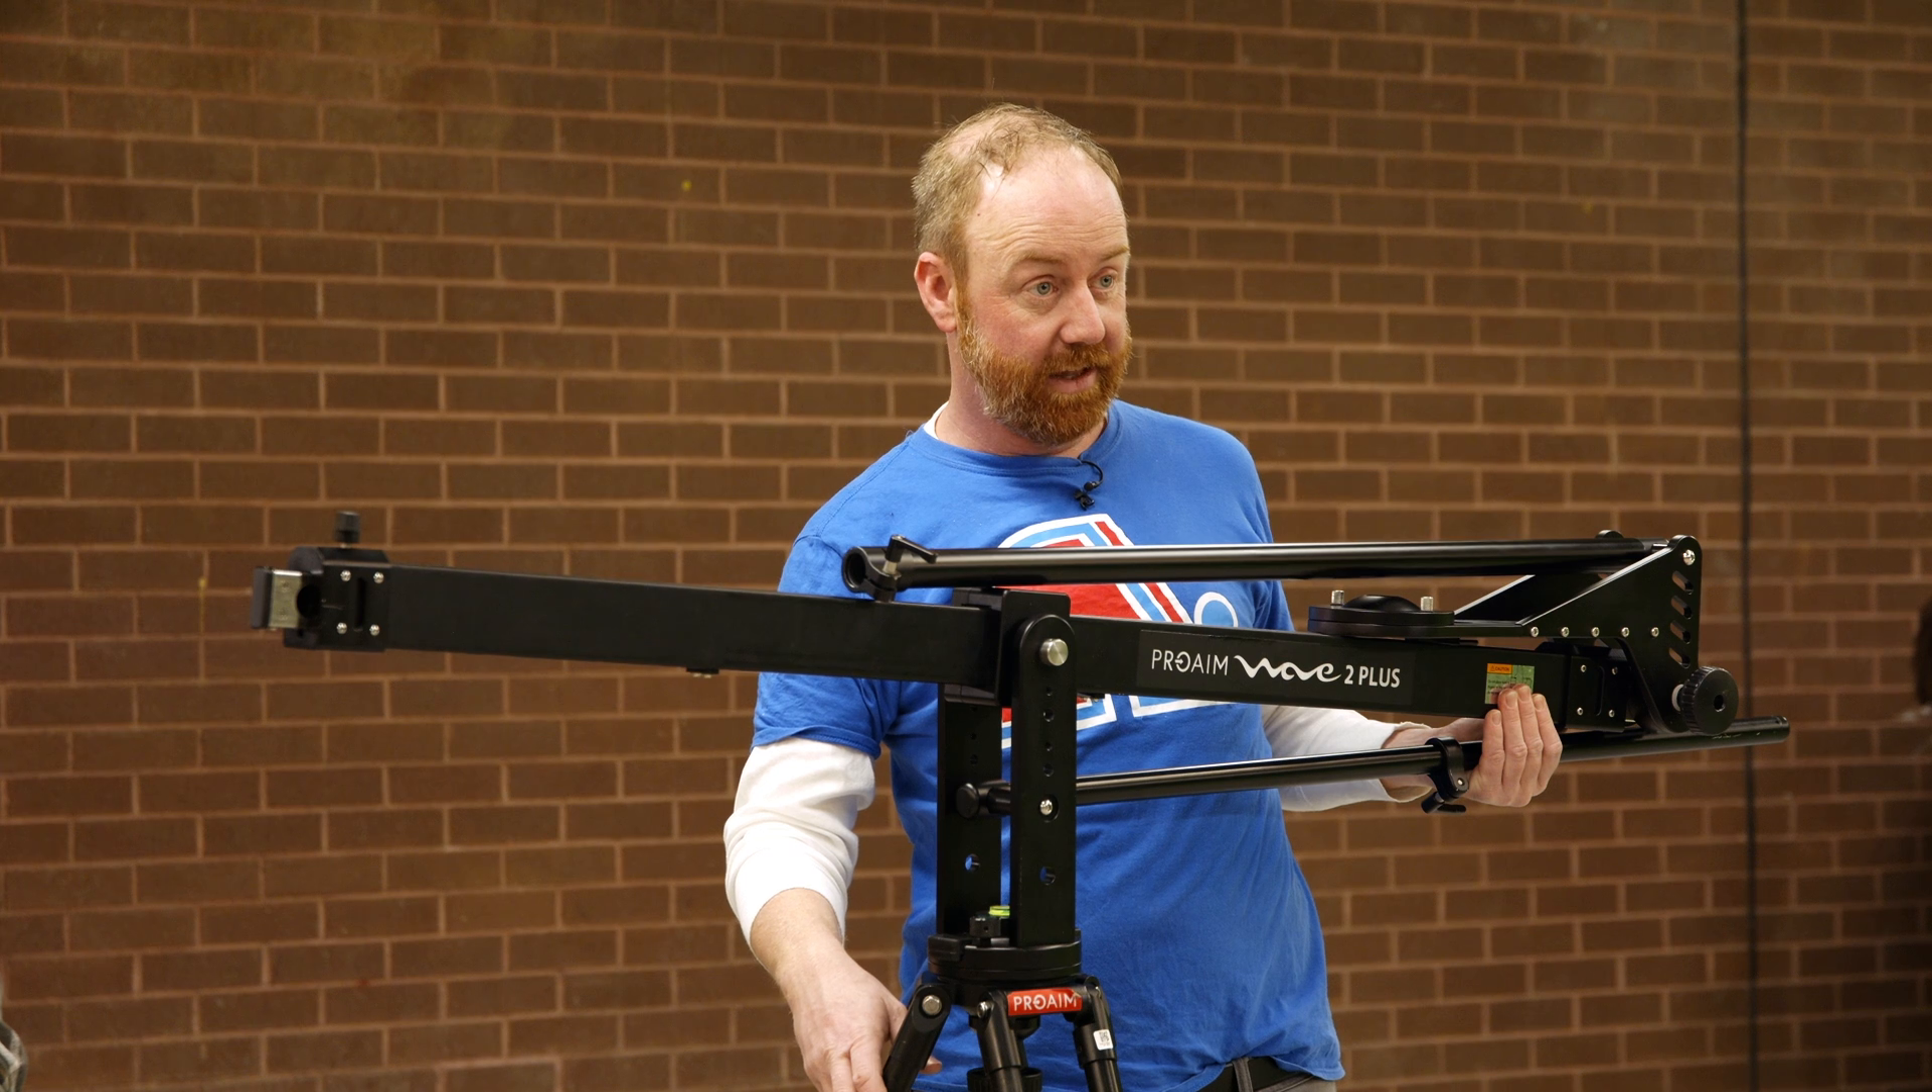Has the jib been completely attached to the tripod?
Yes.